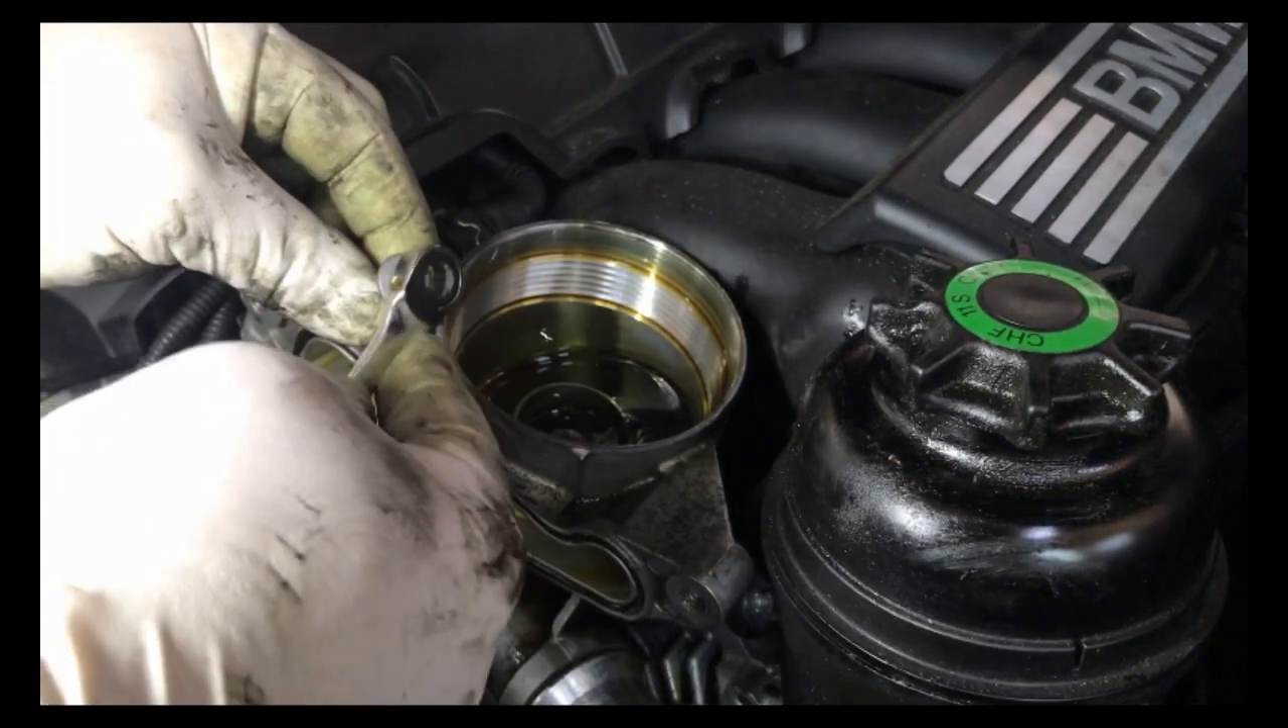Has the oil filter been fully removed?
Yes.